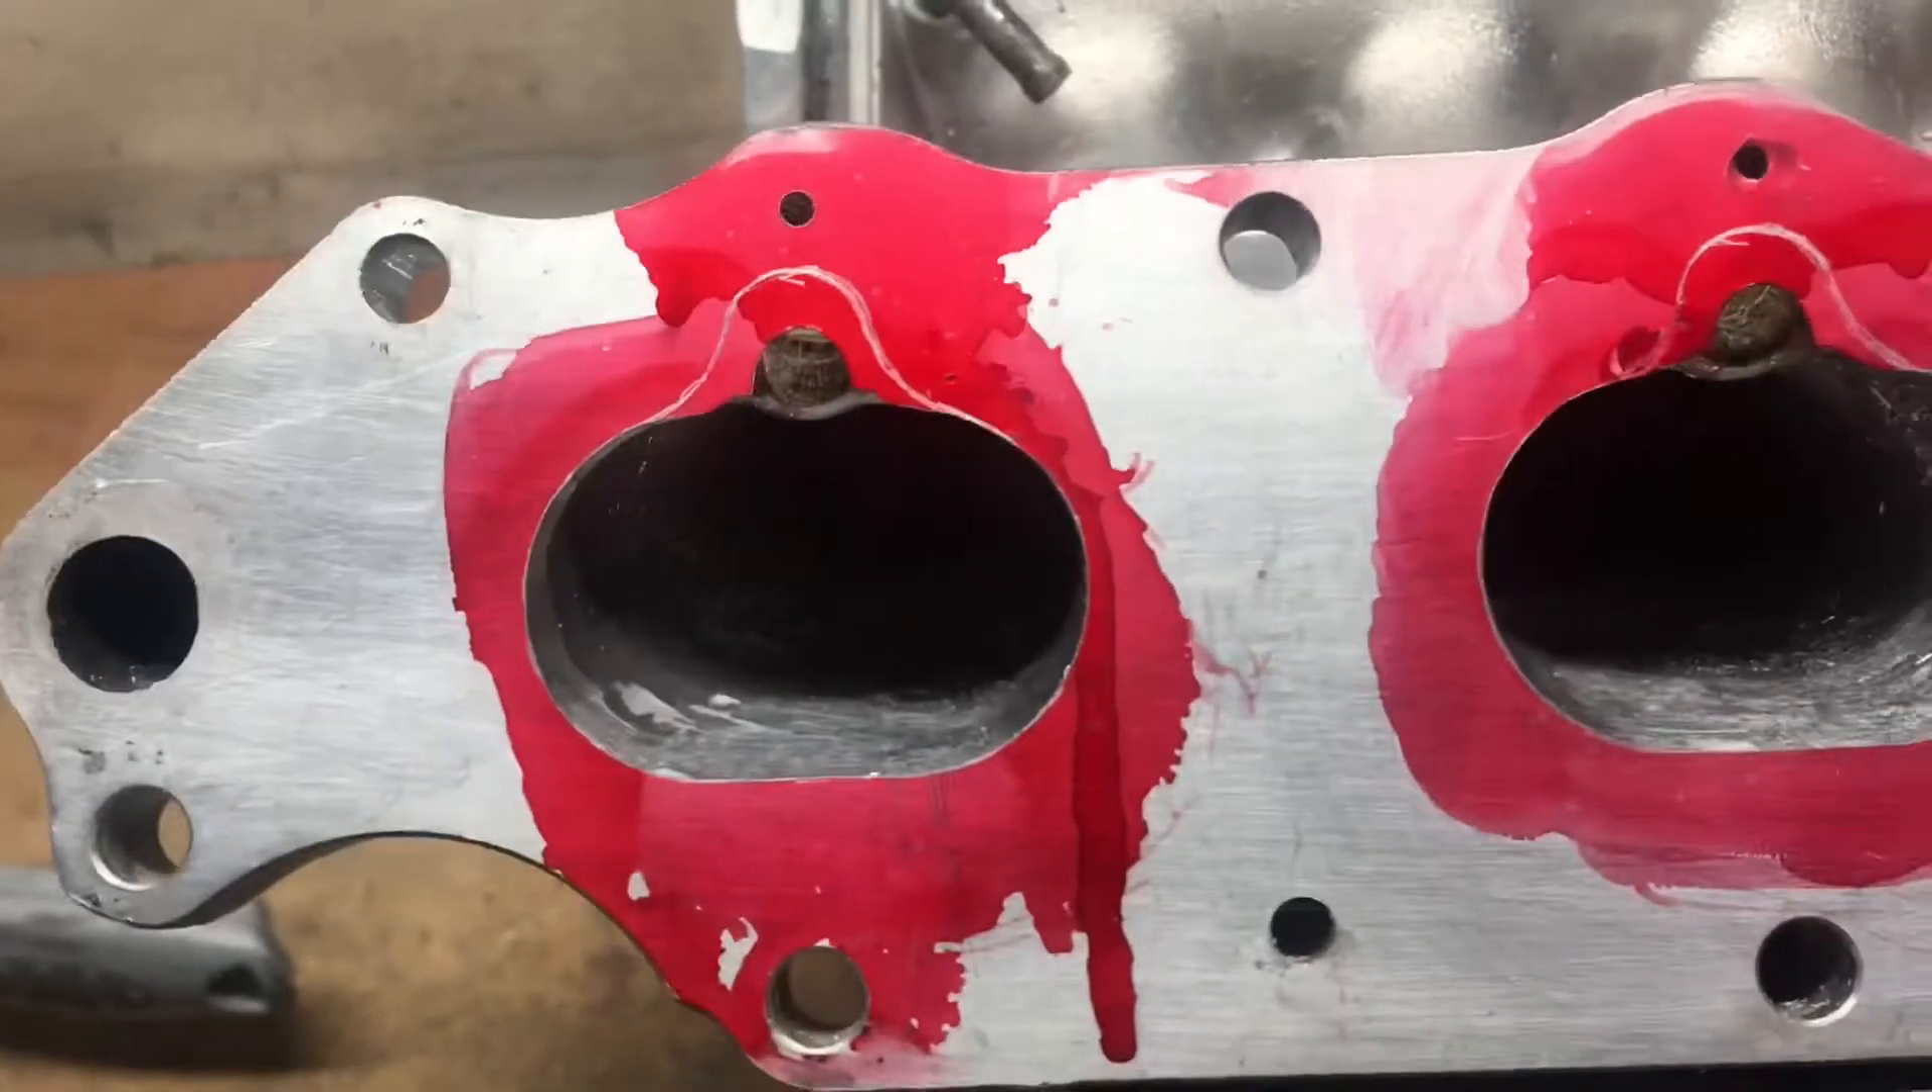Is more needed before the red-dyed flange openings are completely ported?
Yes.